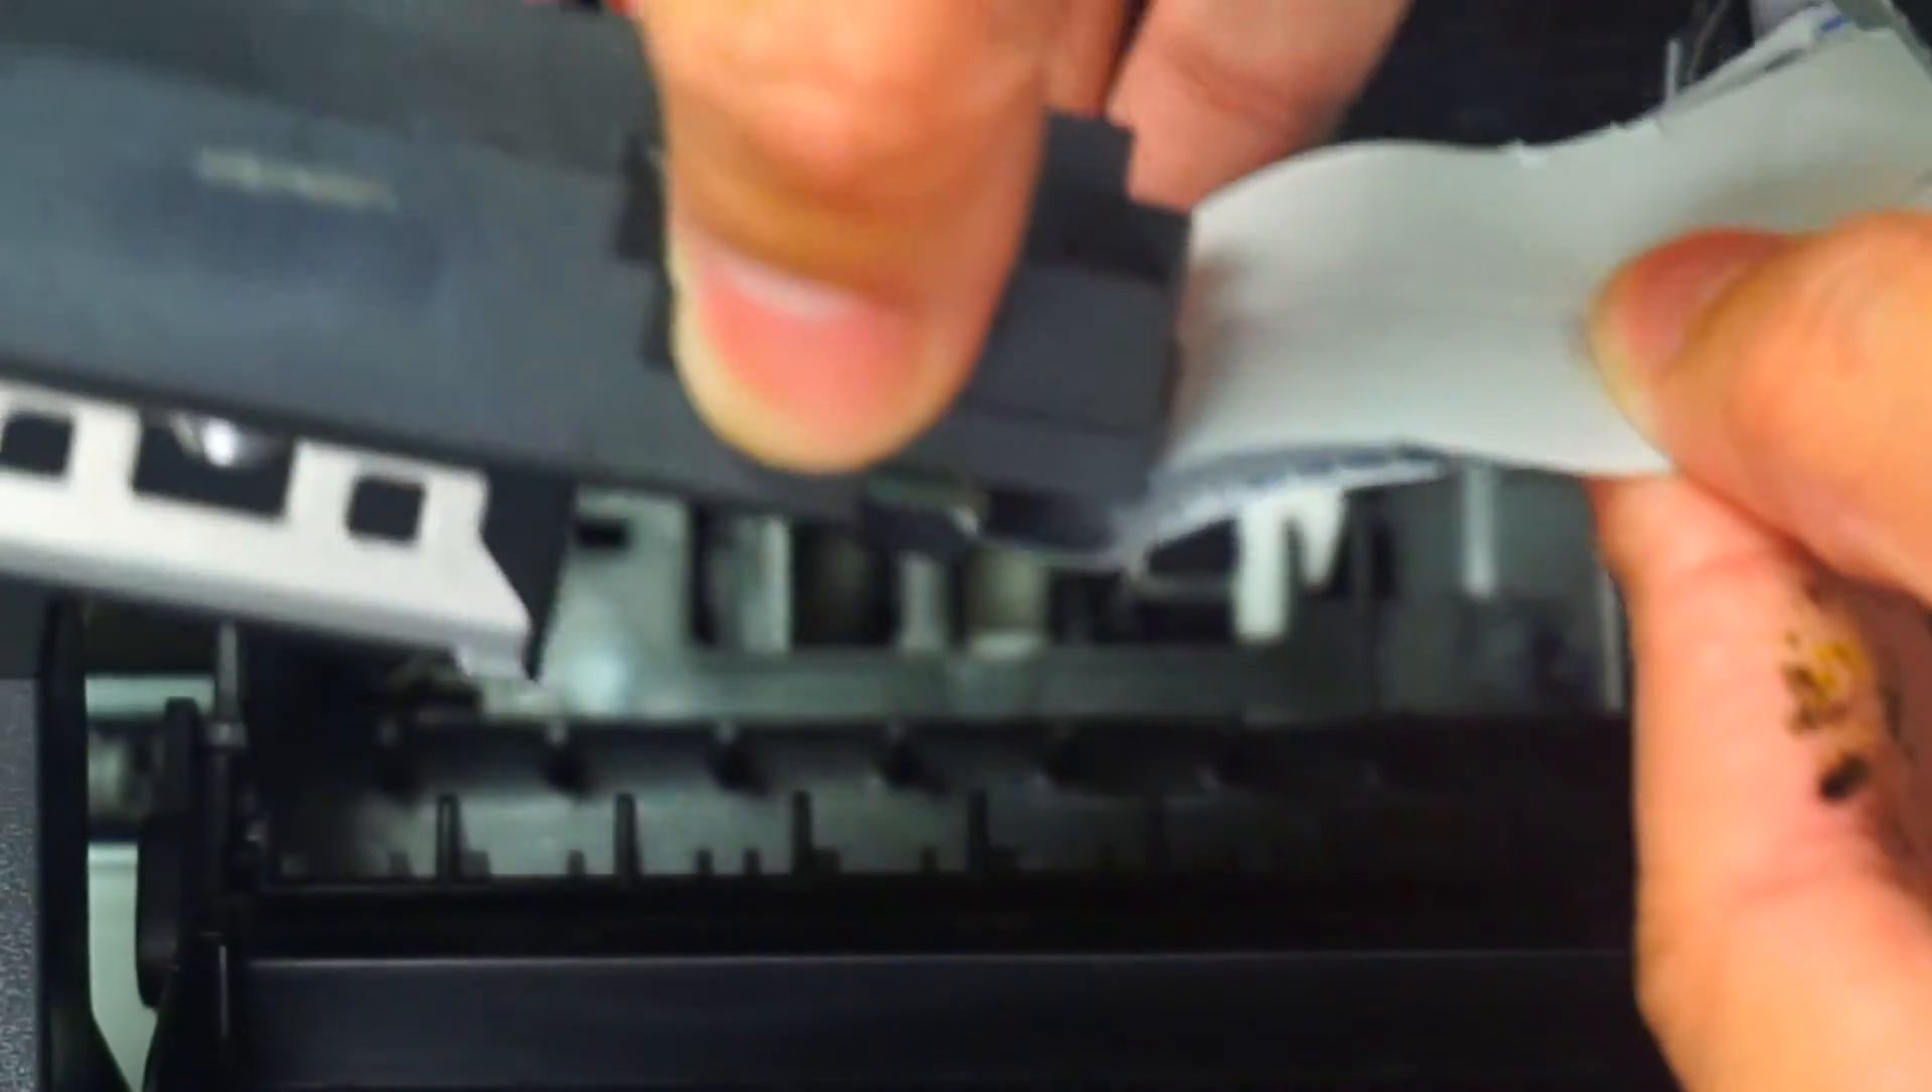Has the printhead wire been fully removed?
No.